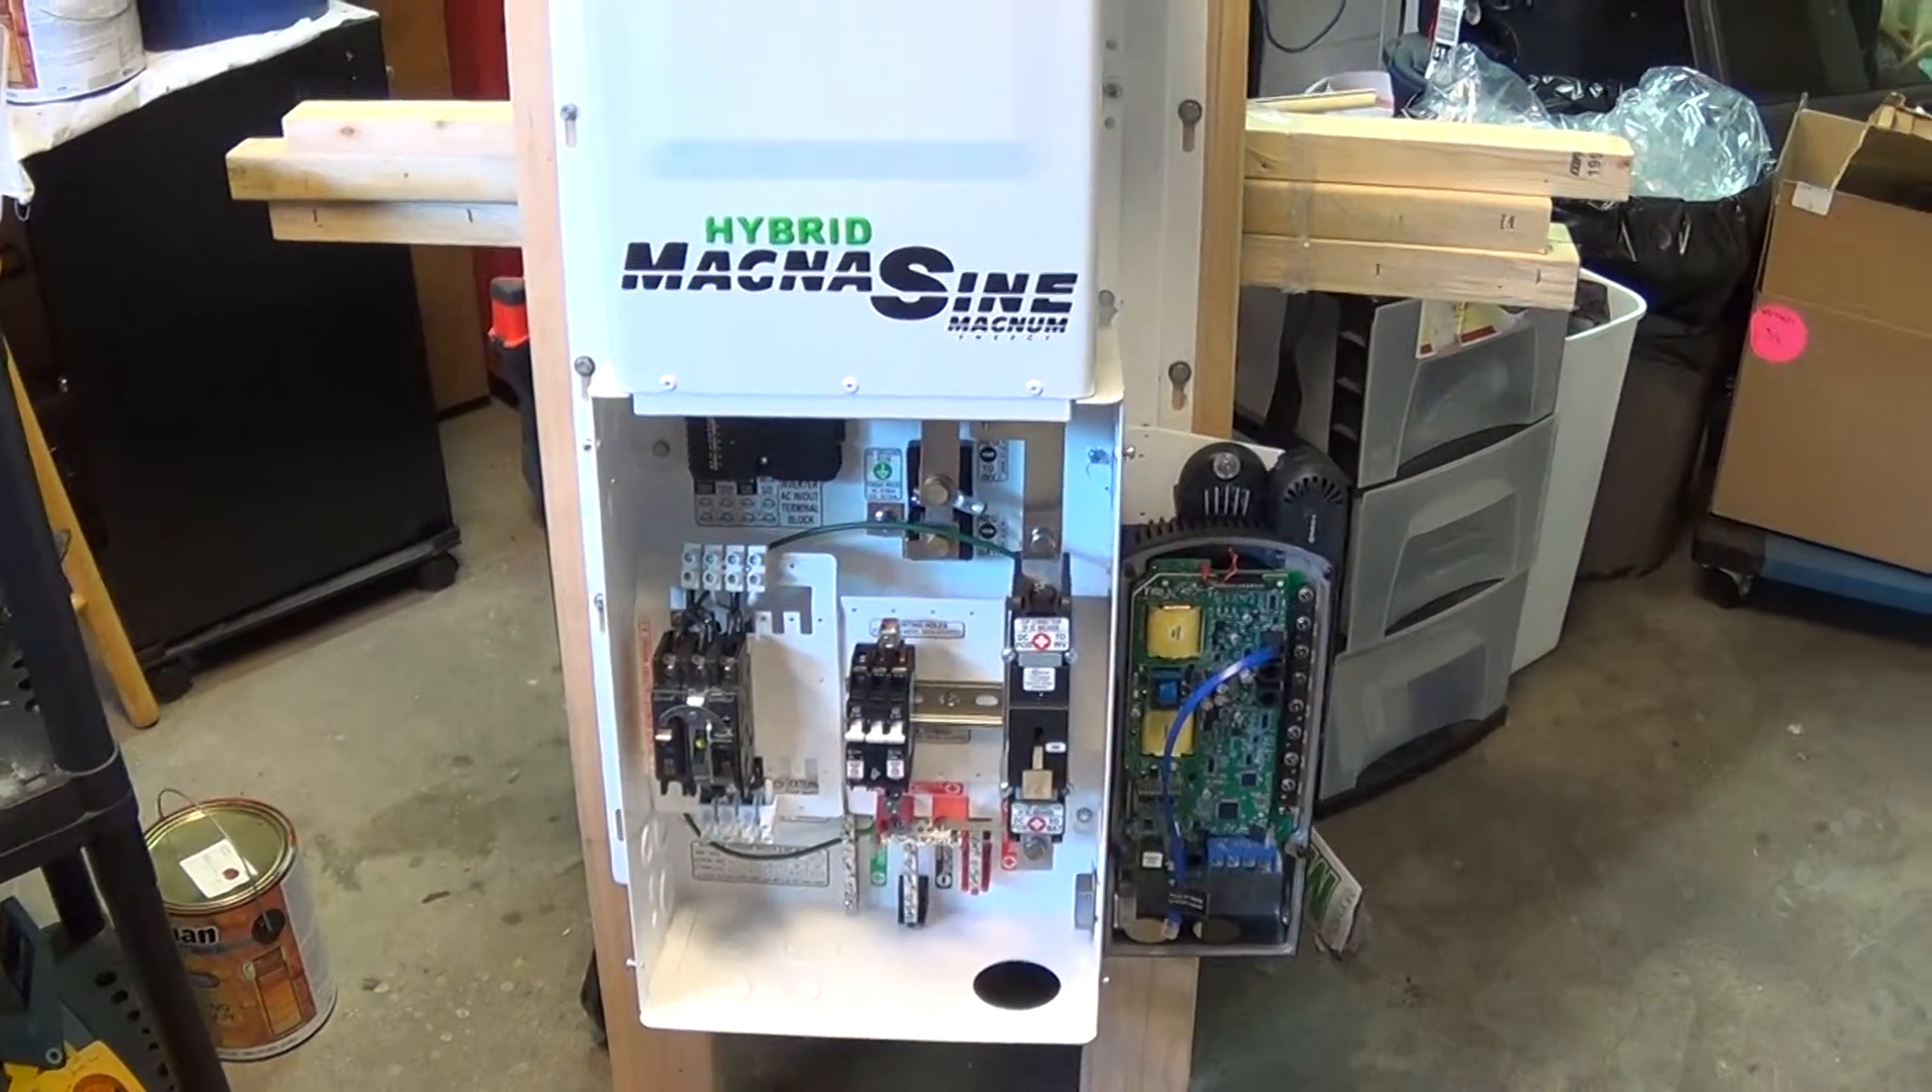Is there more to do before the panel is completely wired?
Yes.